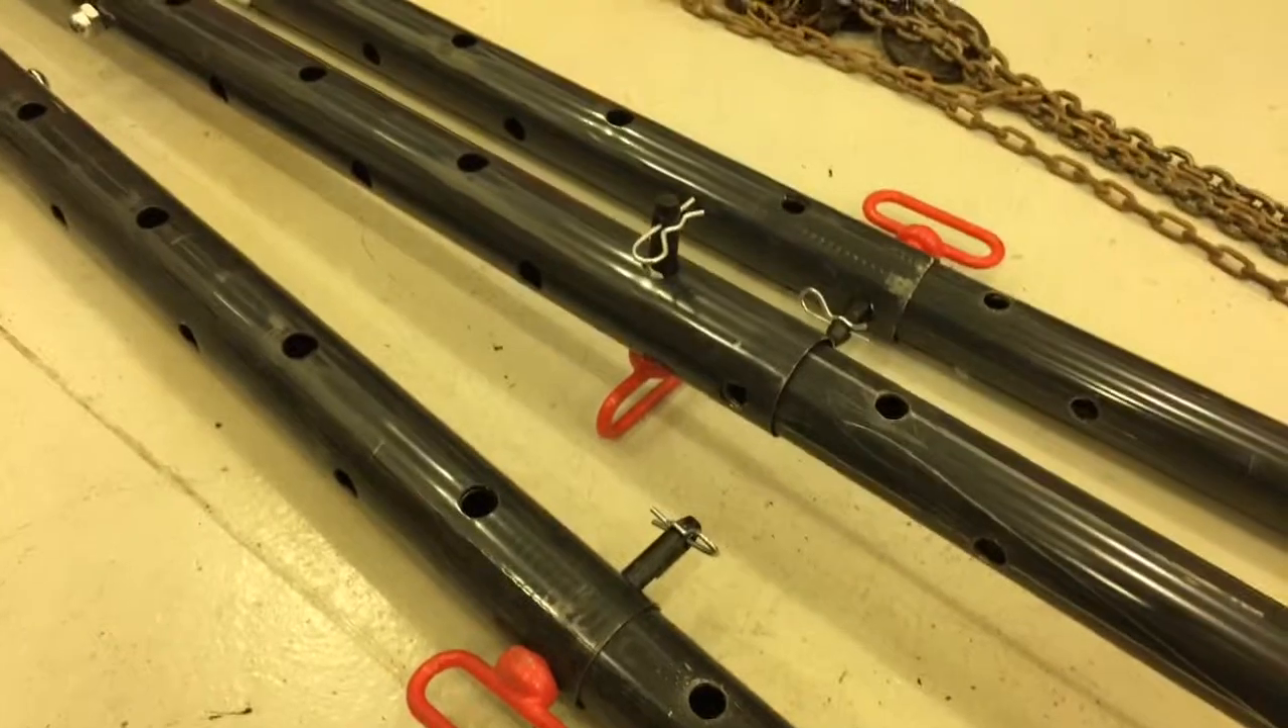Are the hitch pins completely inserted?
Yes.